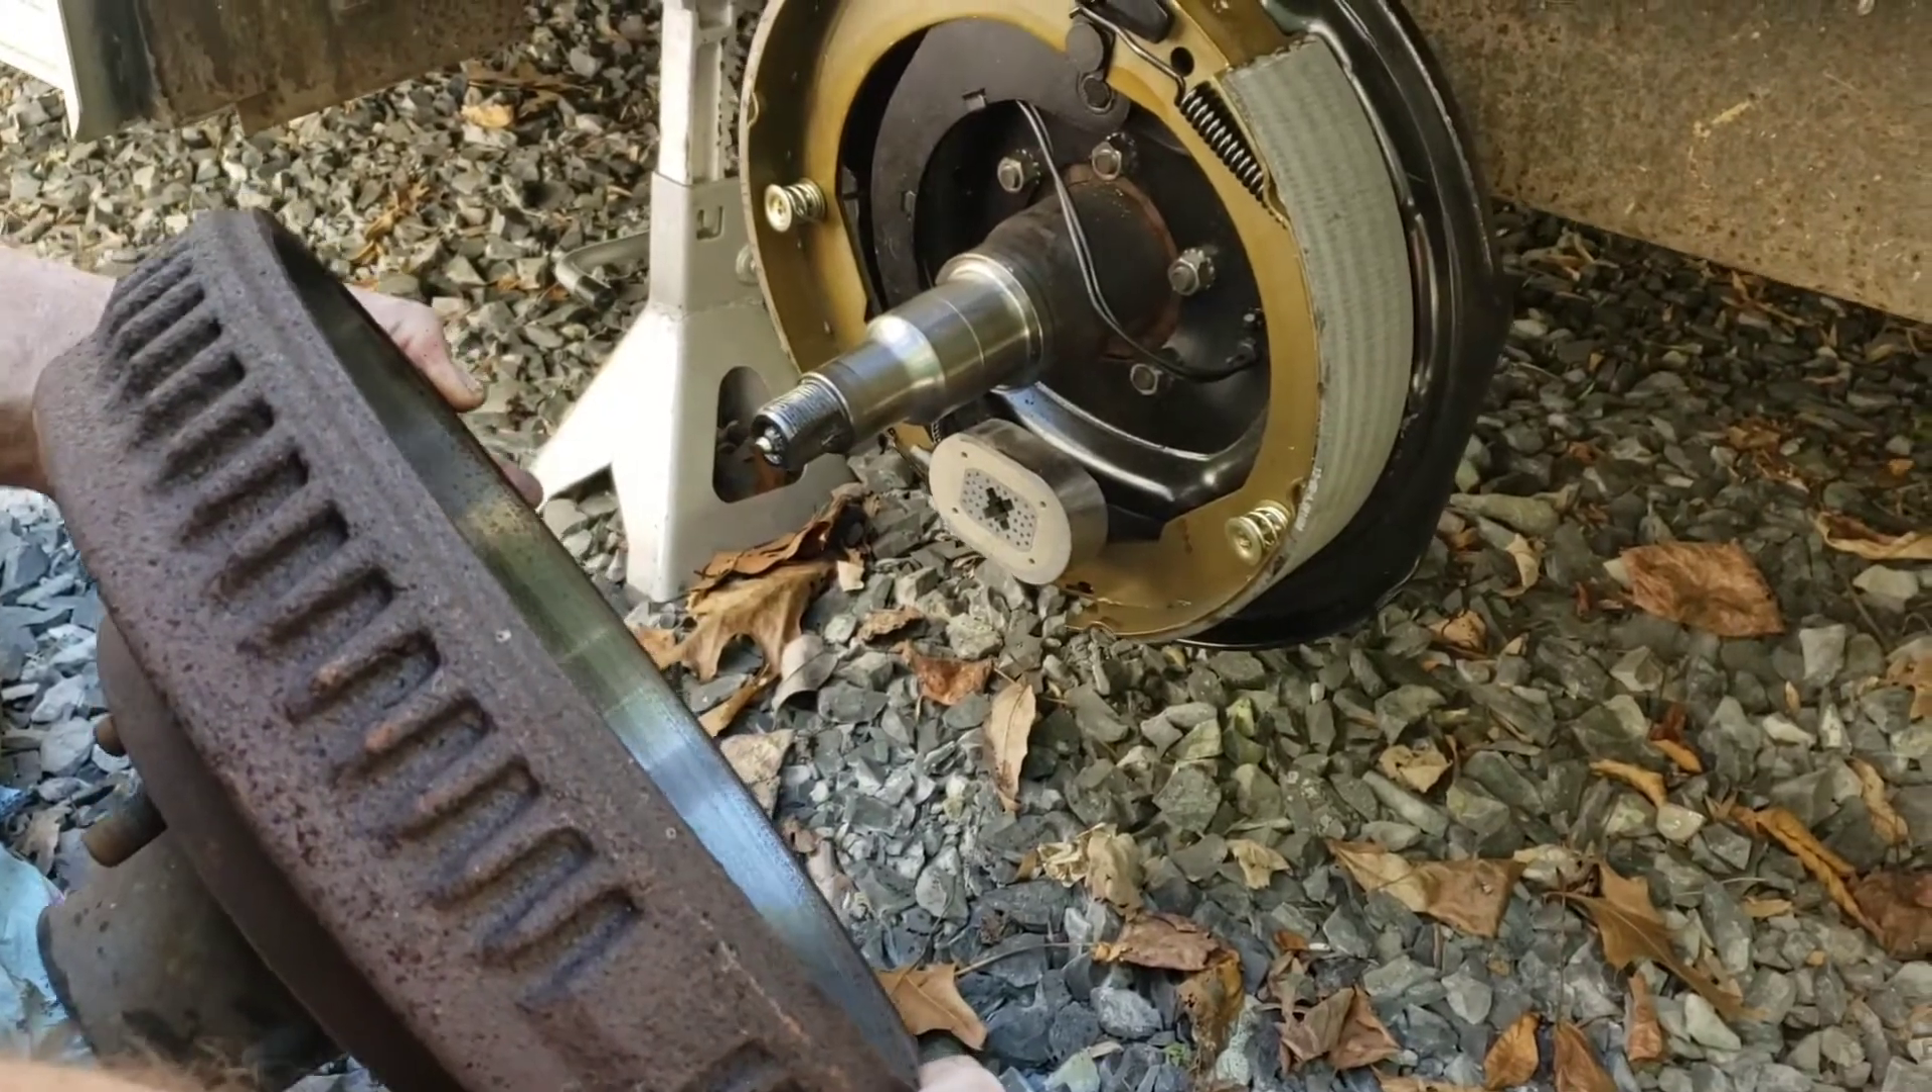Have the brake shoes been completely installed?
Yes.